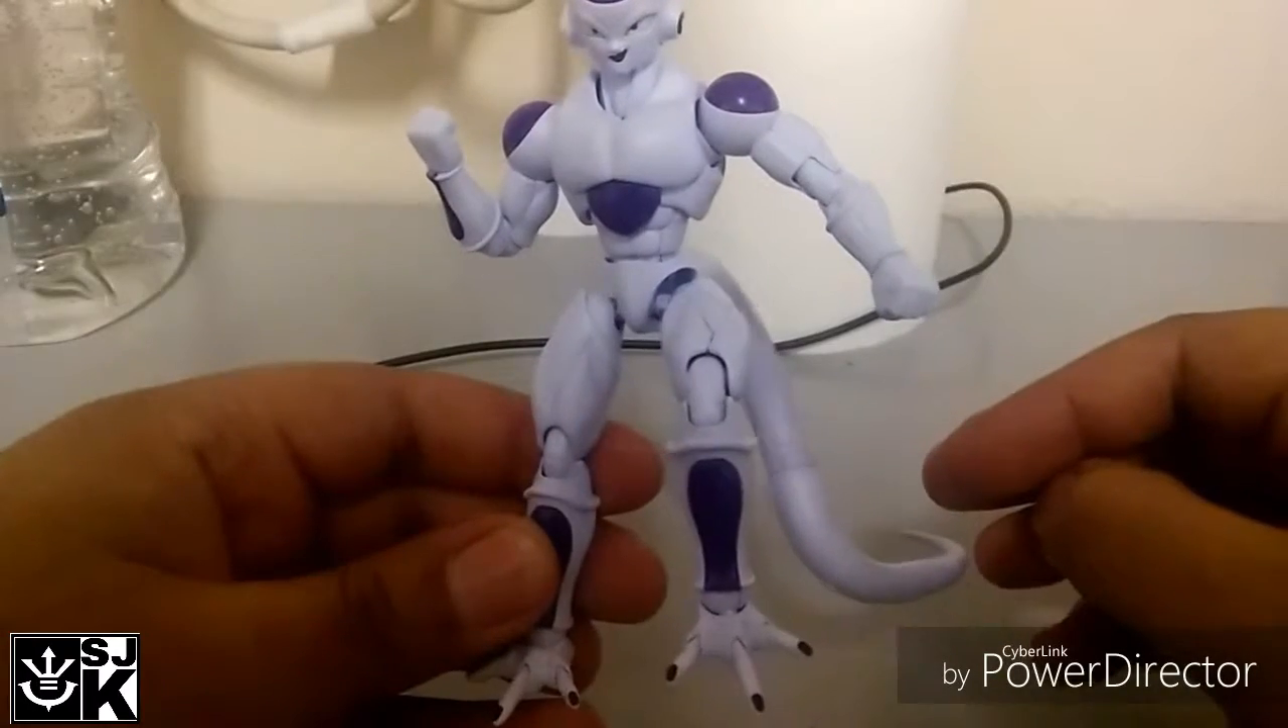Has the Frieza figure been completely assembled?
Yes.